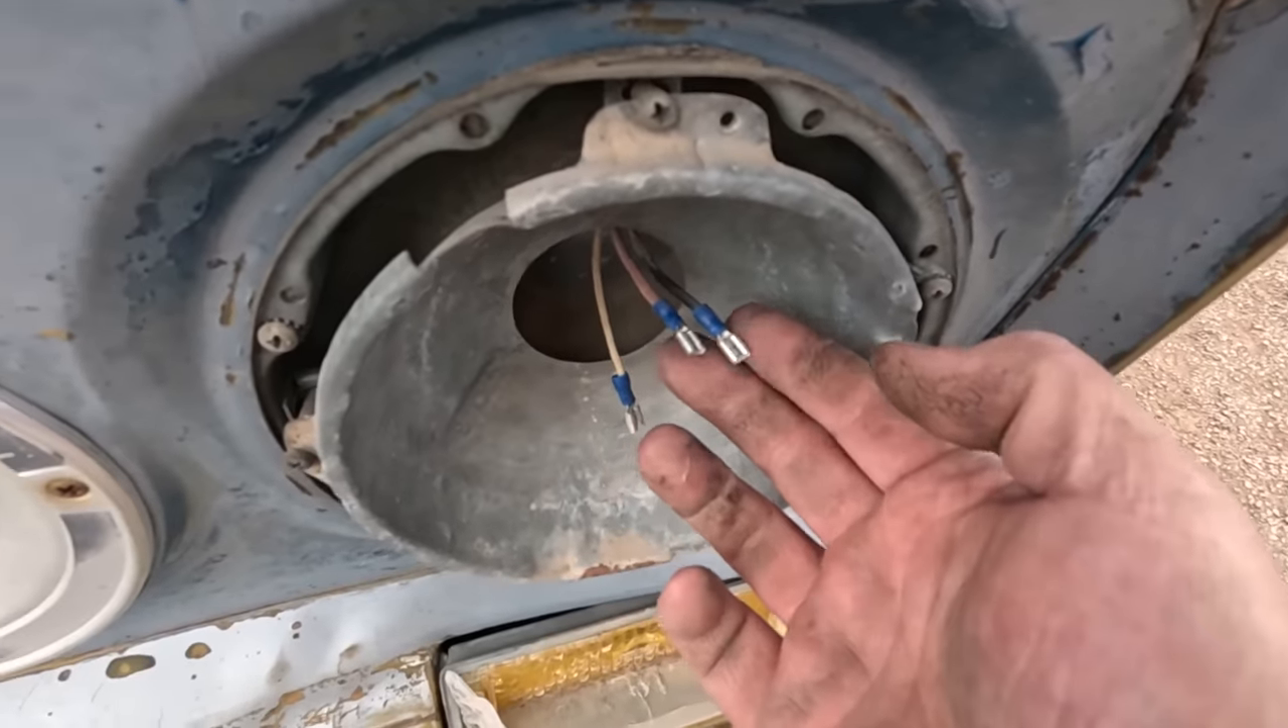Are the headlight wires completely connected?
No.